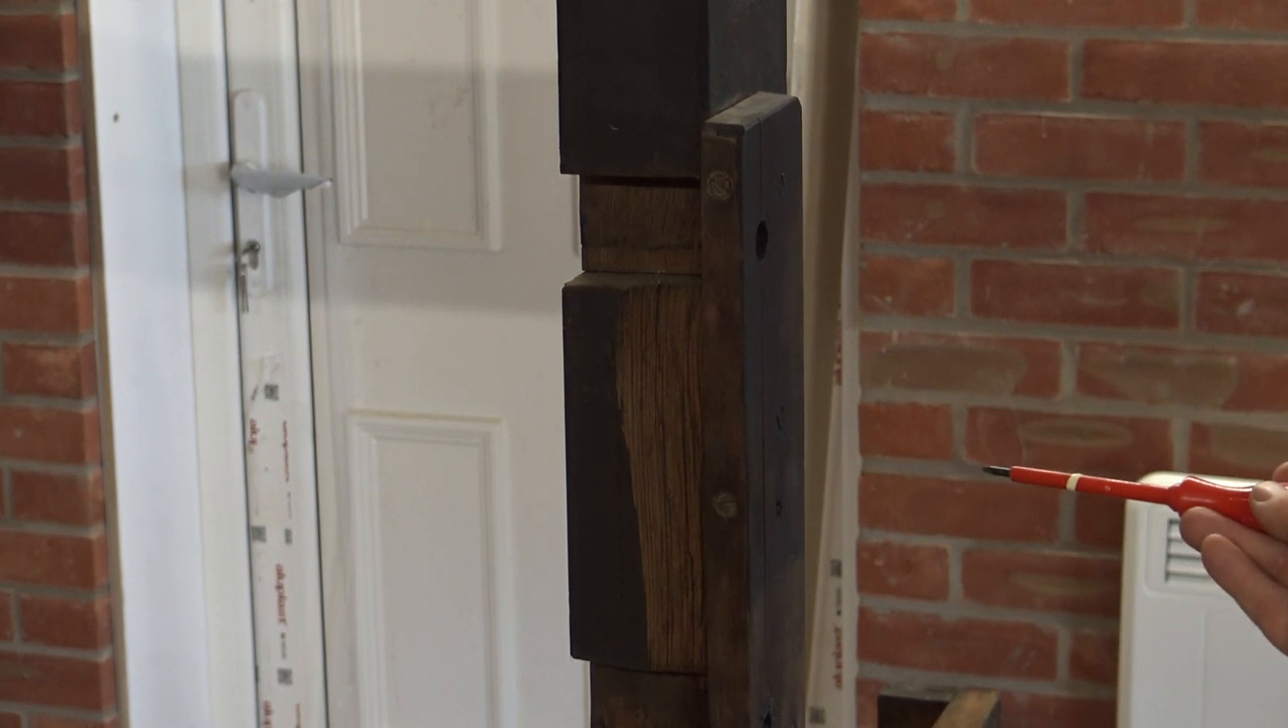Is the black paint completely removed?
No.